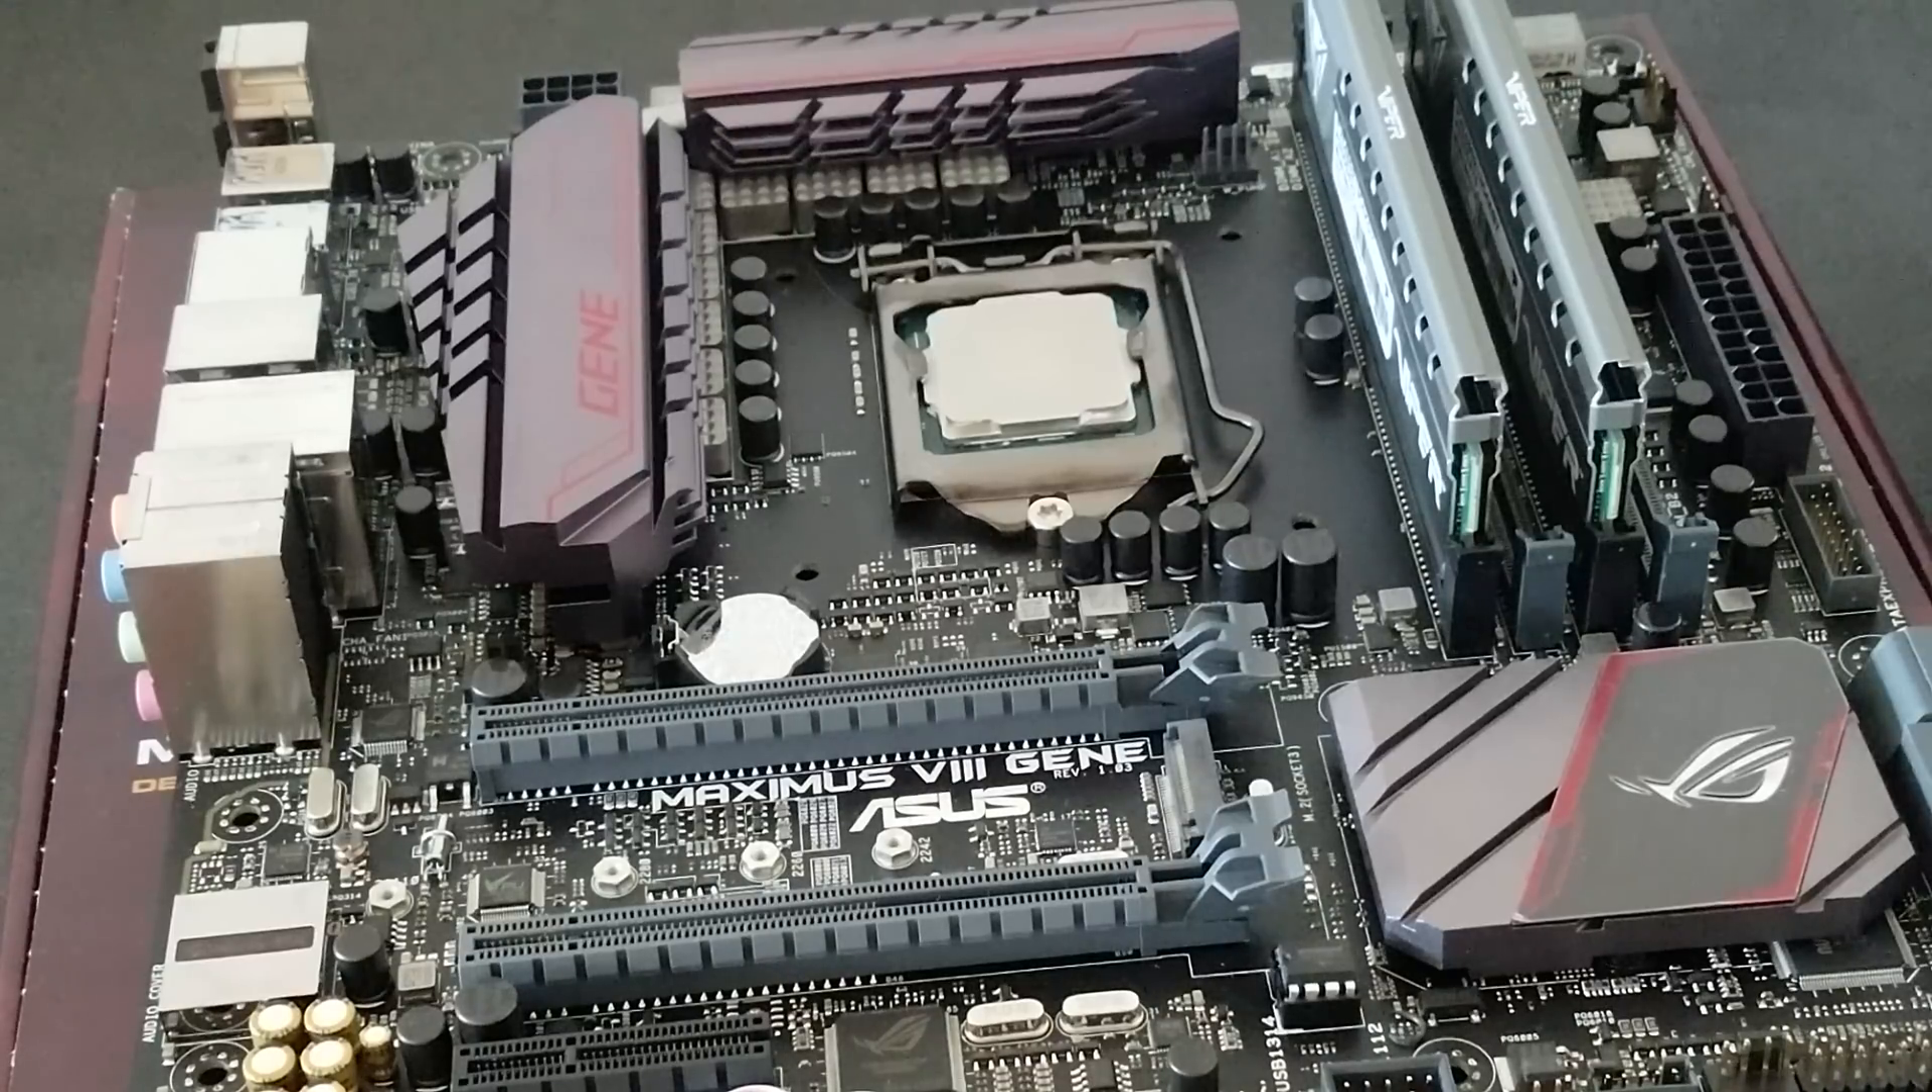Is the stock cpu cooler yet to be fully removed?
No.